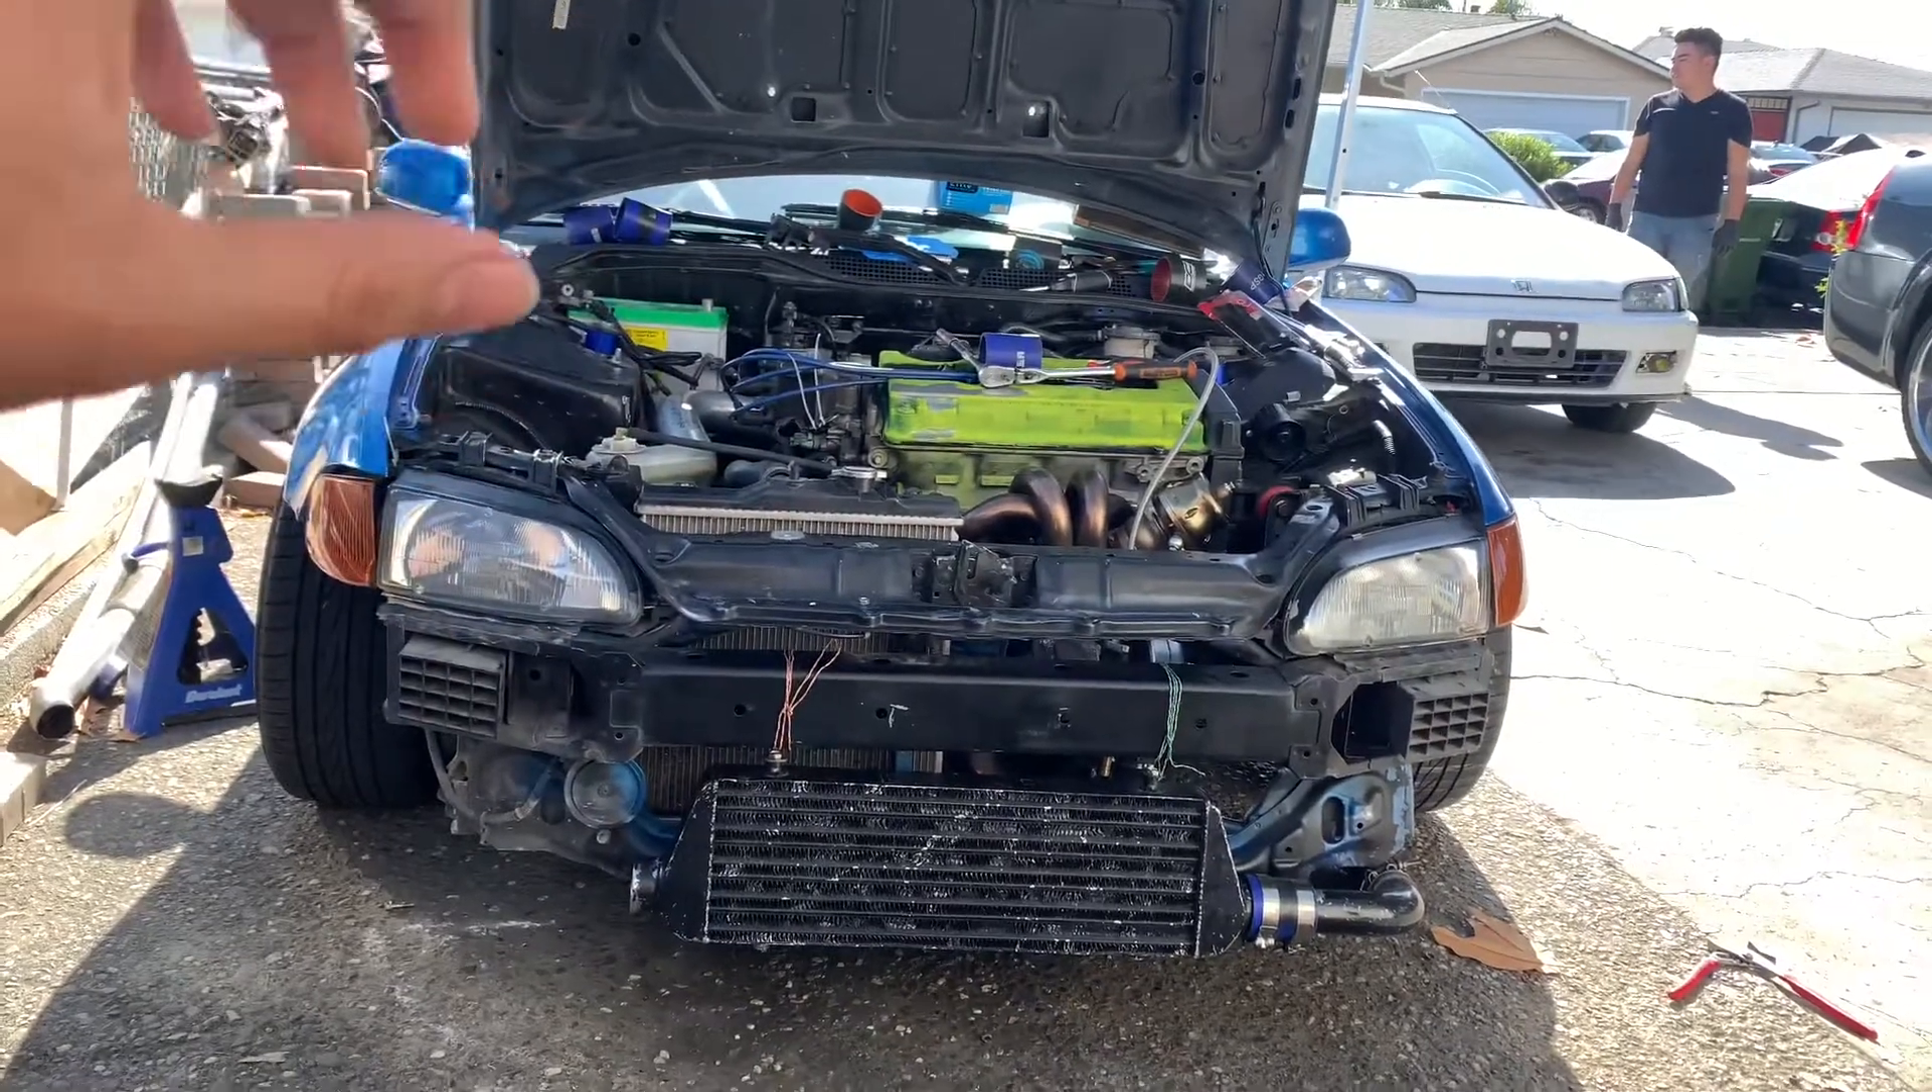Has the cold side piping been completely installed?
No.